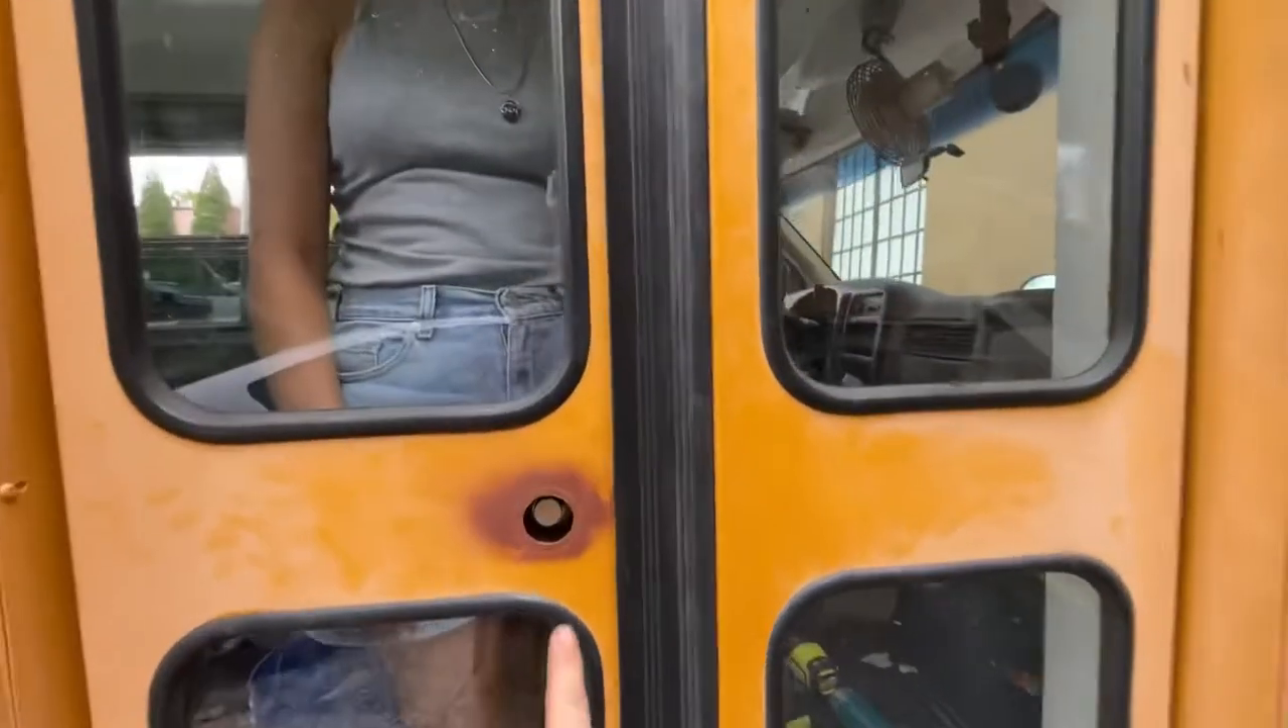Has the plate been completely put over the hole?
No.